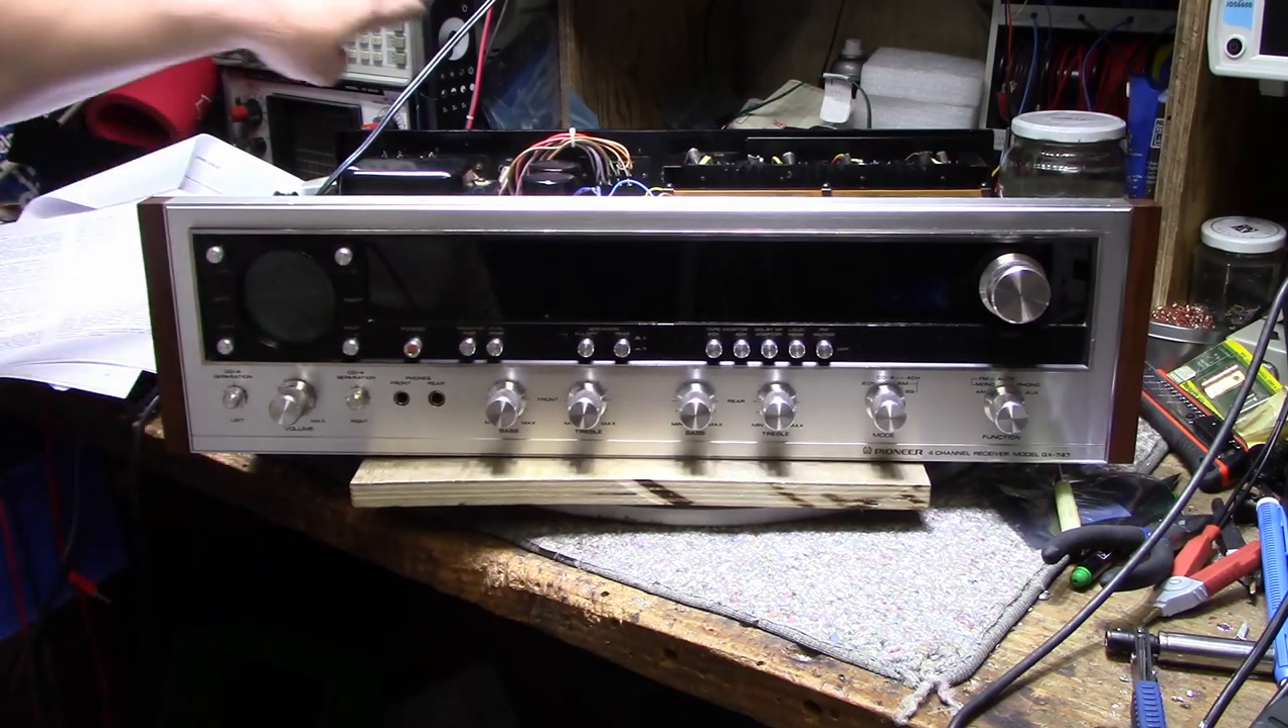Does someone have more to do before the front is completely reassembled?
No.